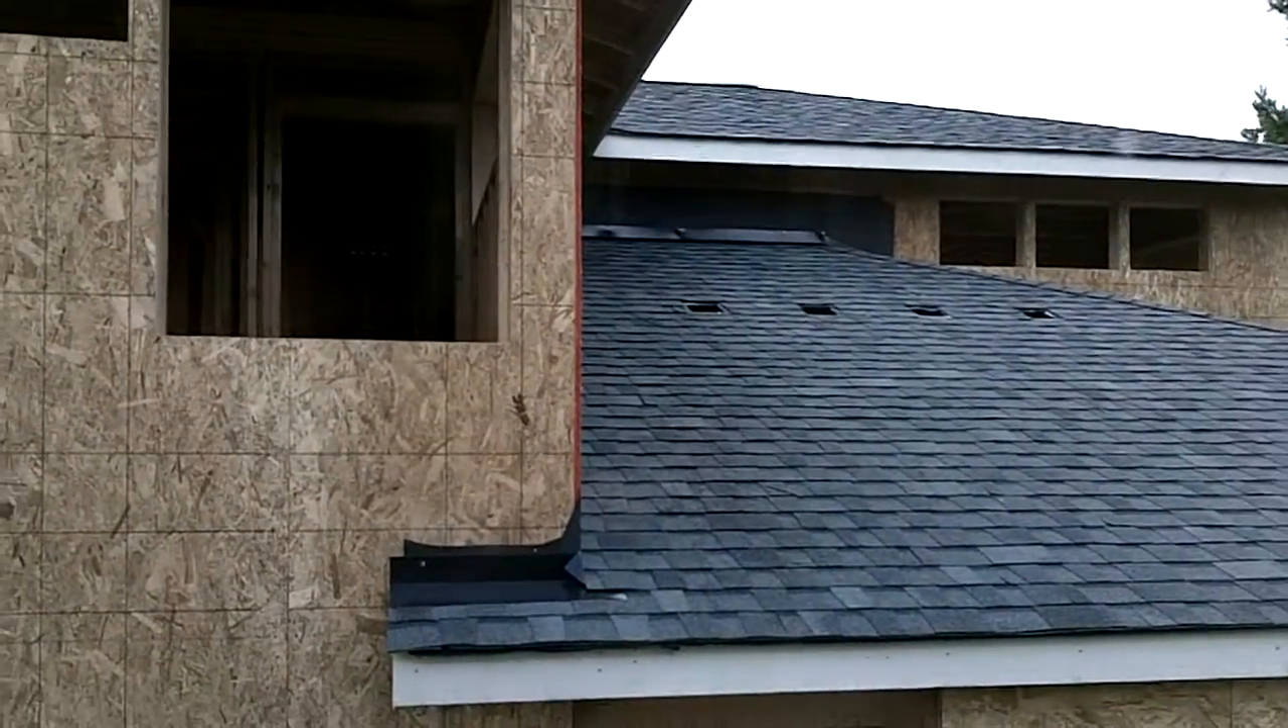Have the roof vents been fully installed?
No.